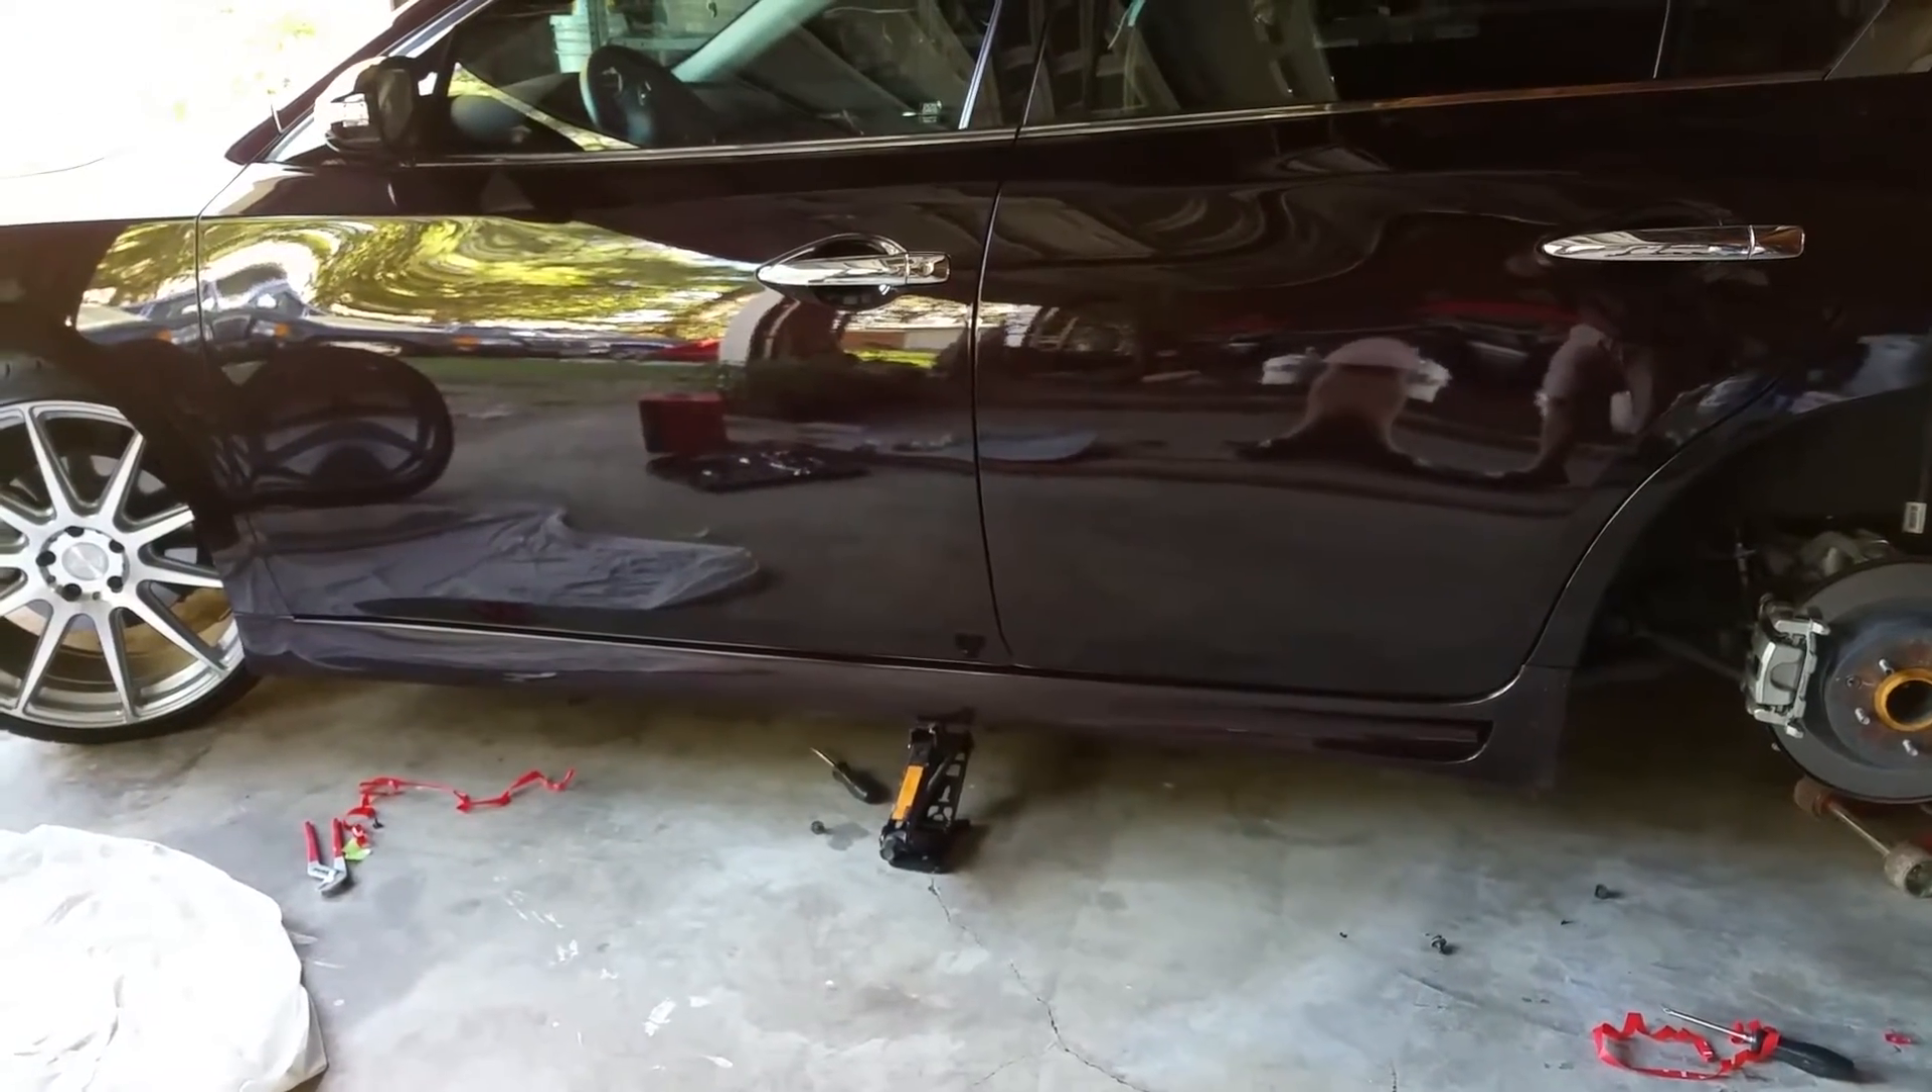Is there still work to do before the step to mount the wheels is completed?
Yes.